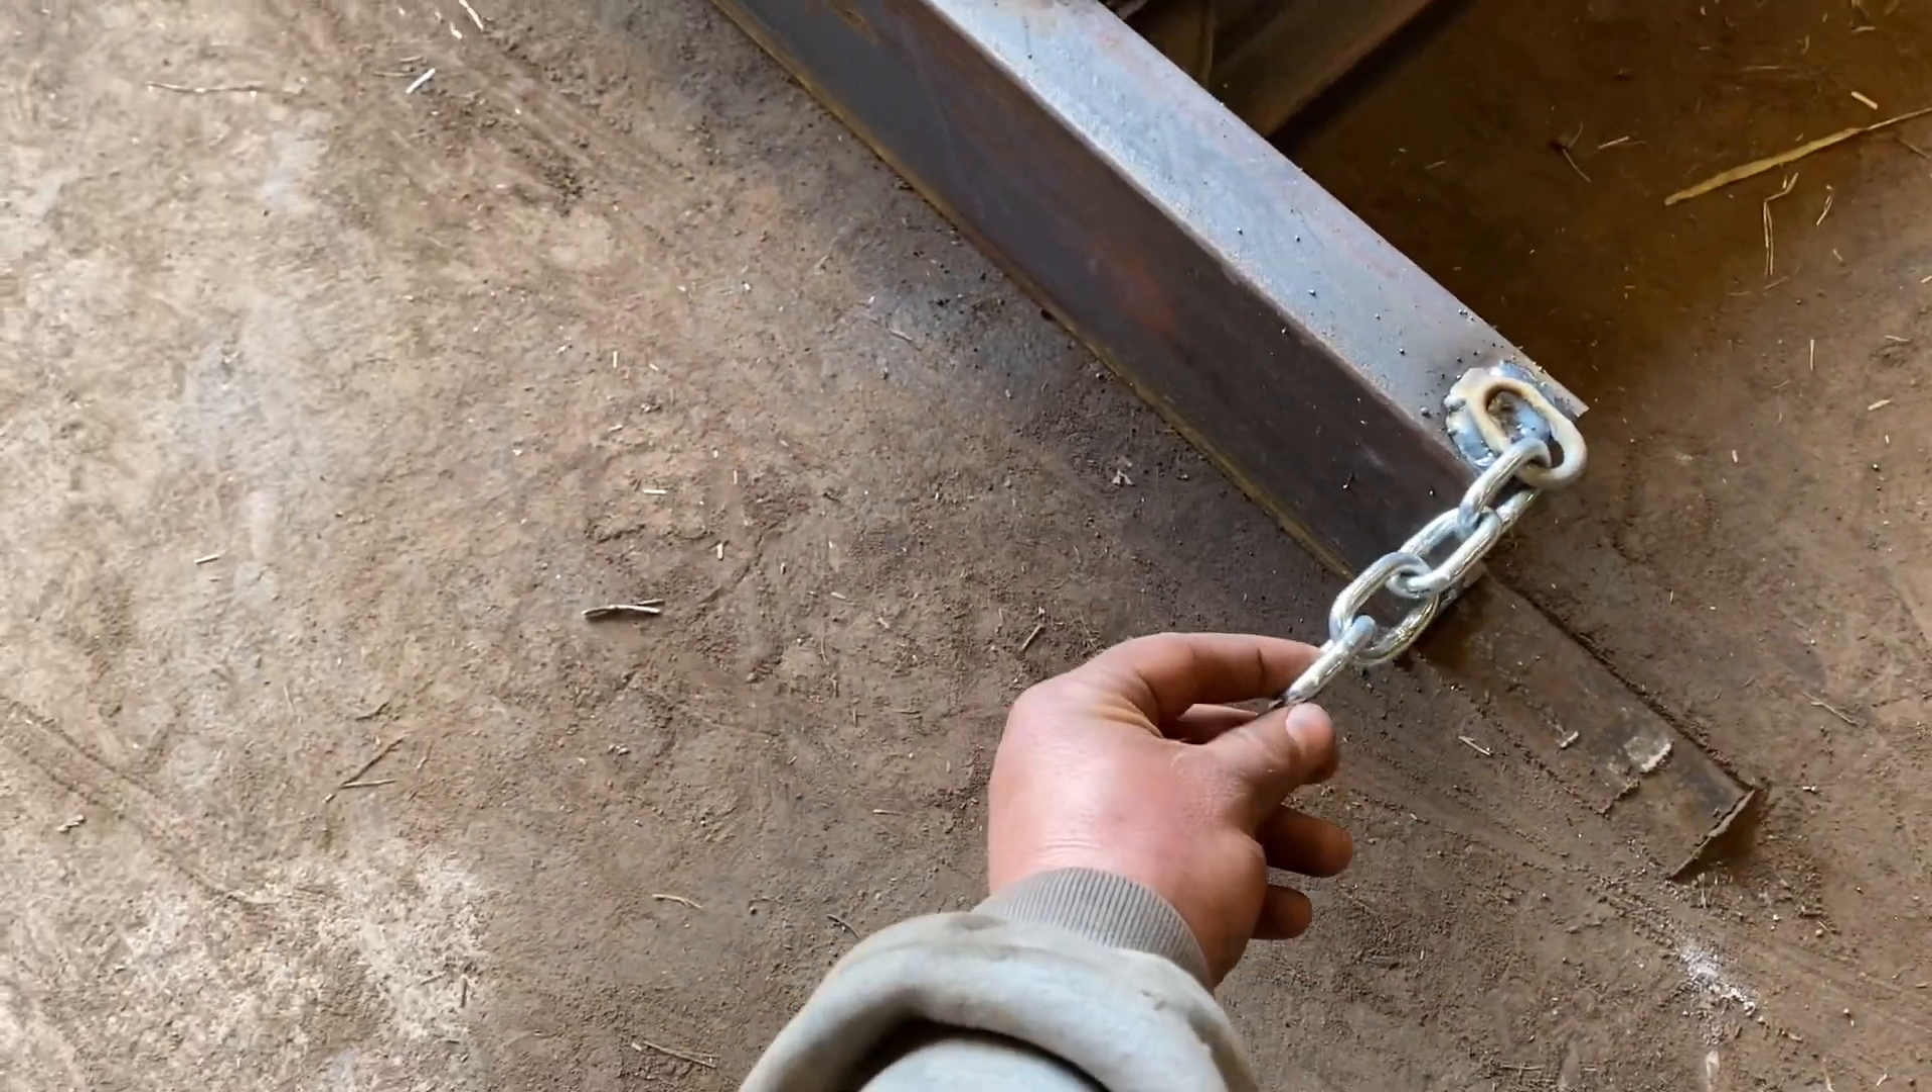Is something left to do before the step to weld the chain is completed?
No.